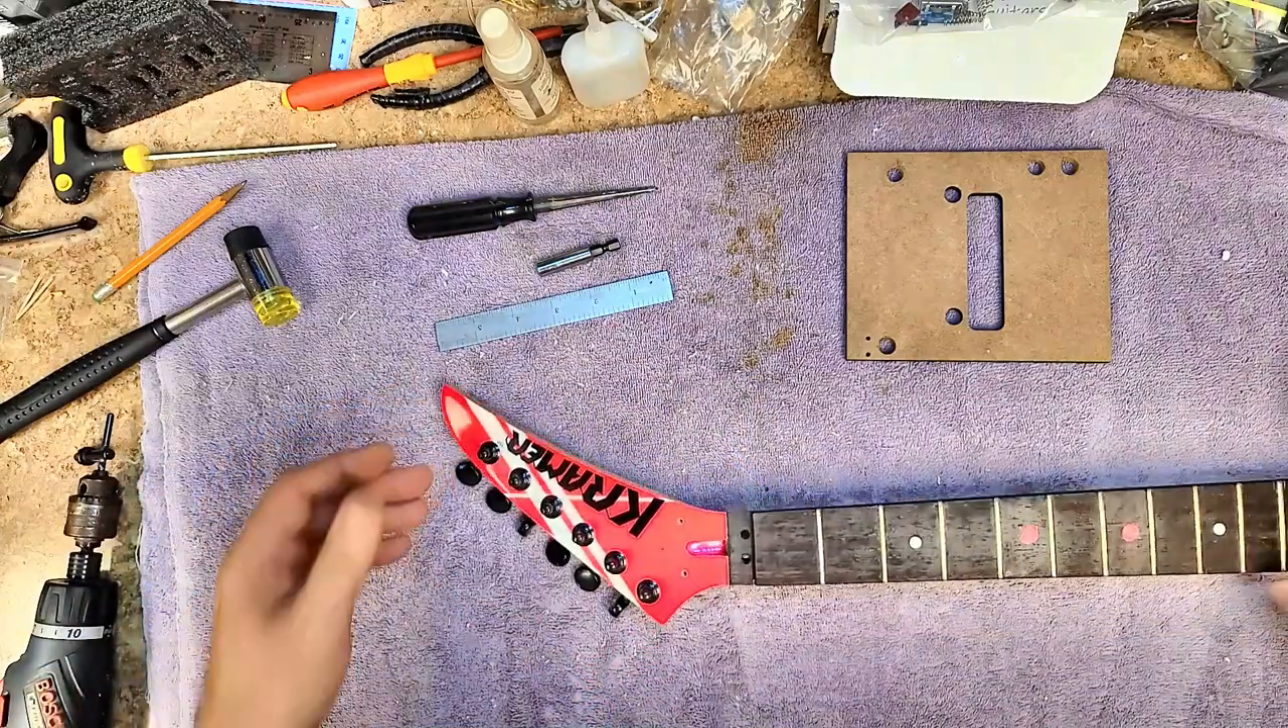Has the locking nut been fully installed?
No.